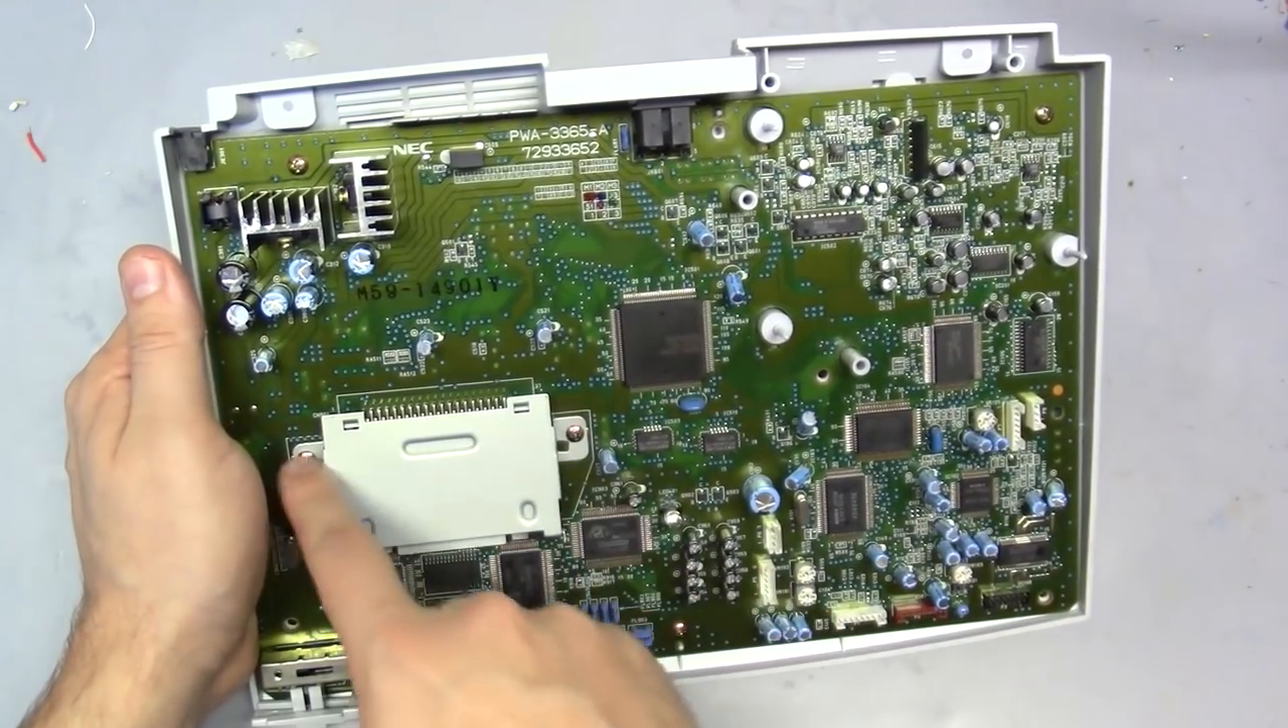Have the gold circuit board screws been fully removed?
No.